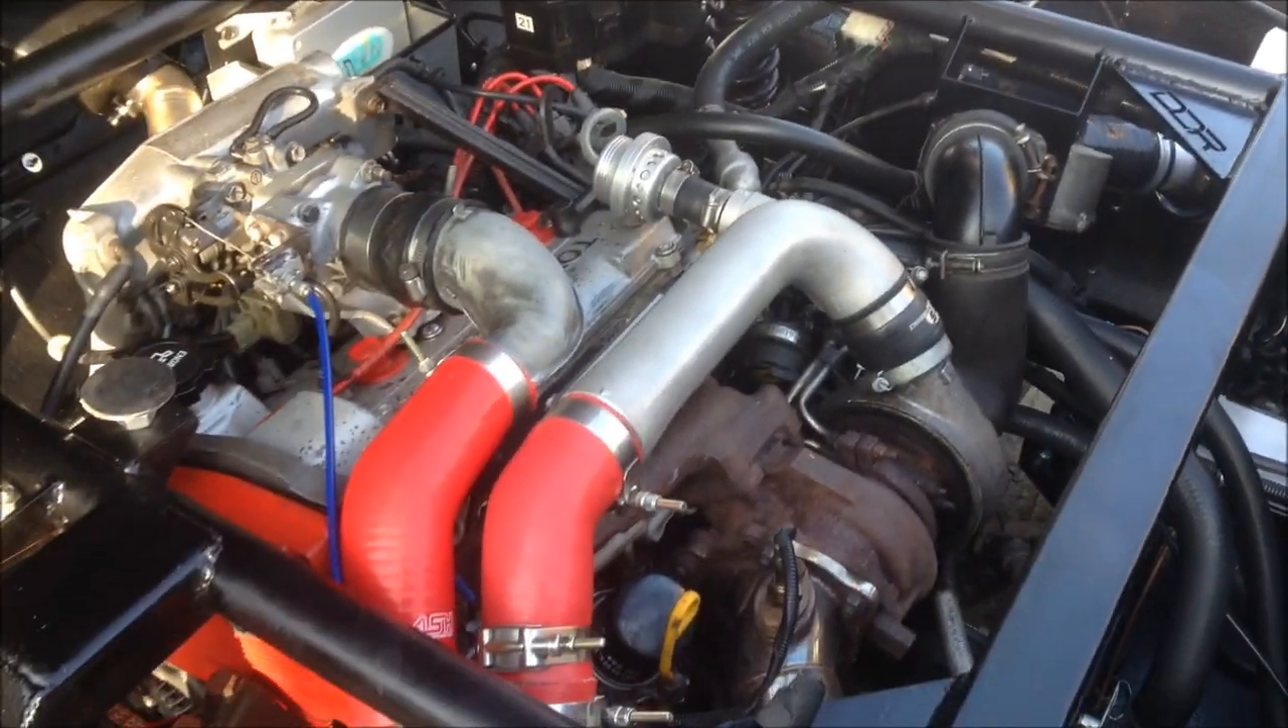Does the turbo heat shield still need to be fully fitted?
Yes.